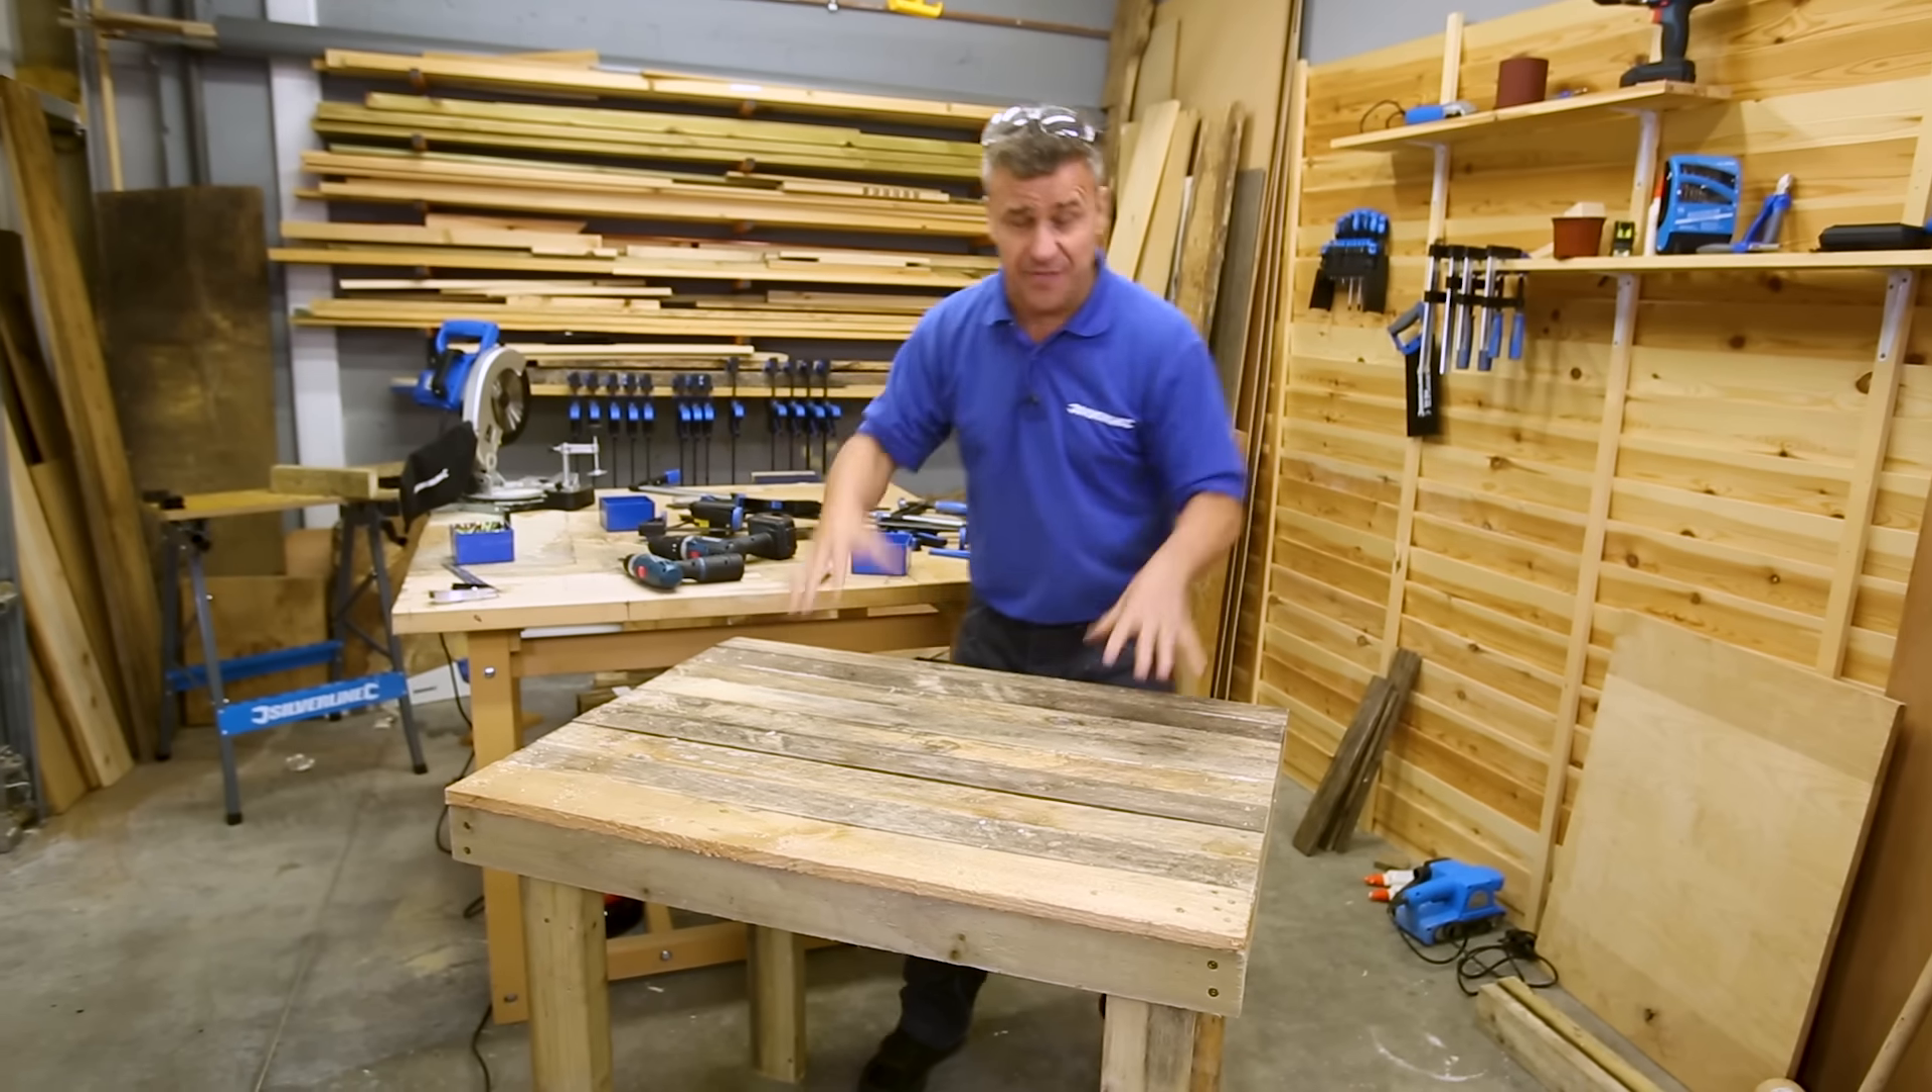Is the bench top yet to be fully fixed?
No.